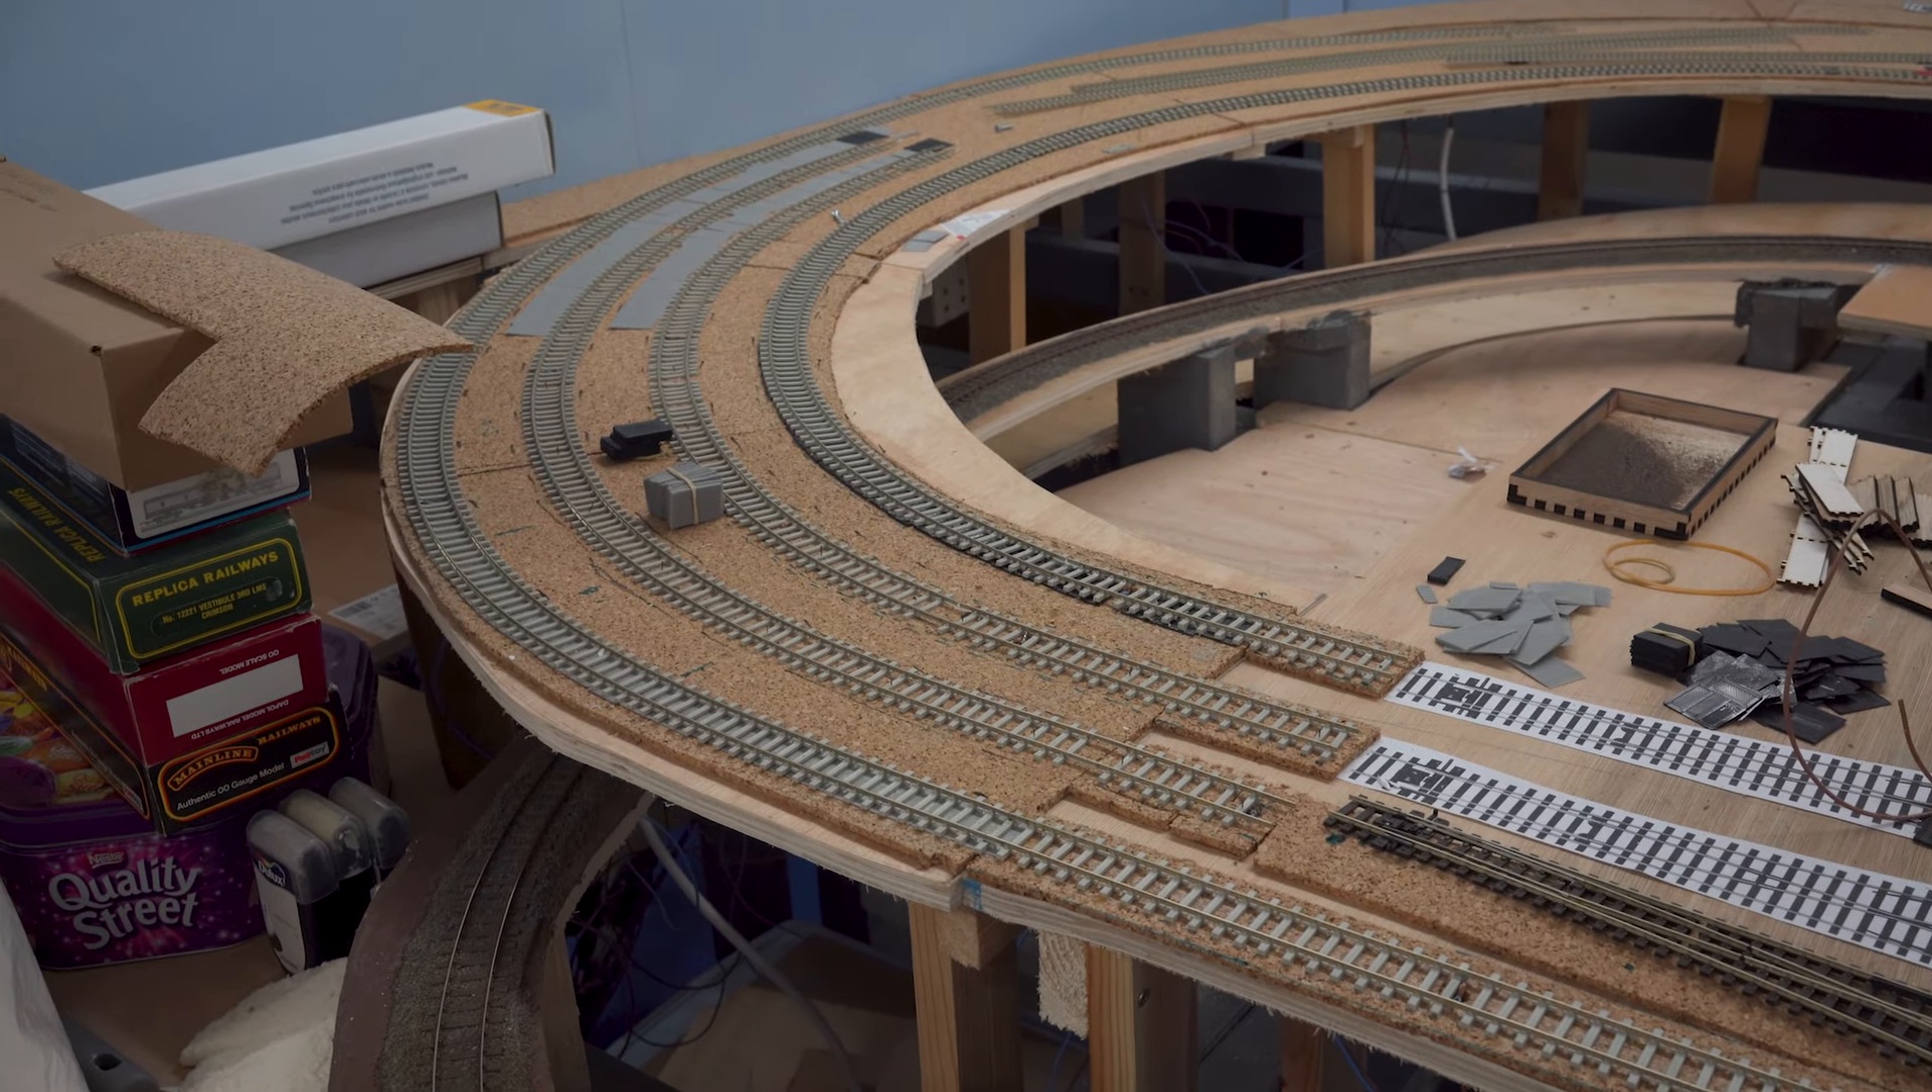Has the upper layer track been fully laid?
No.